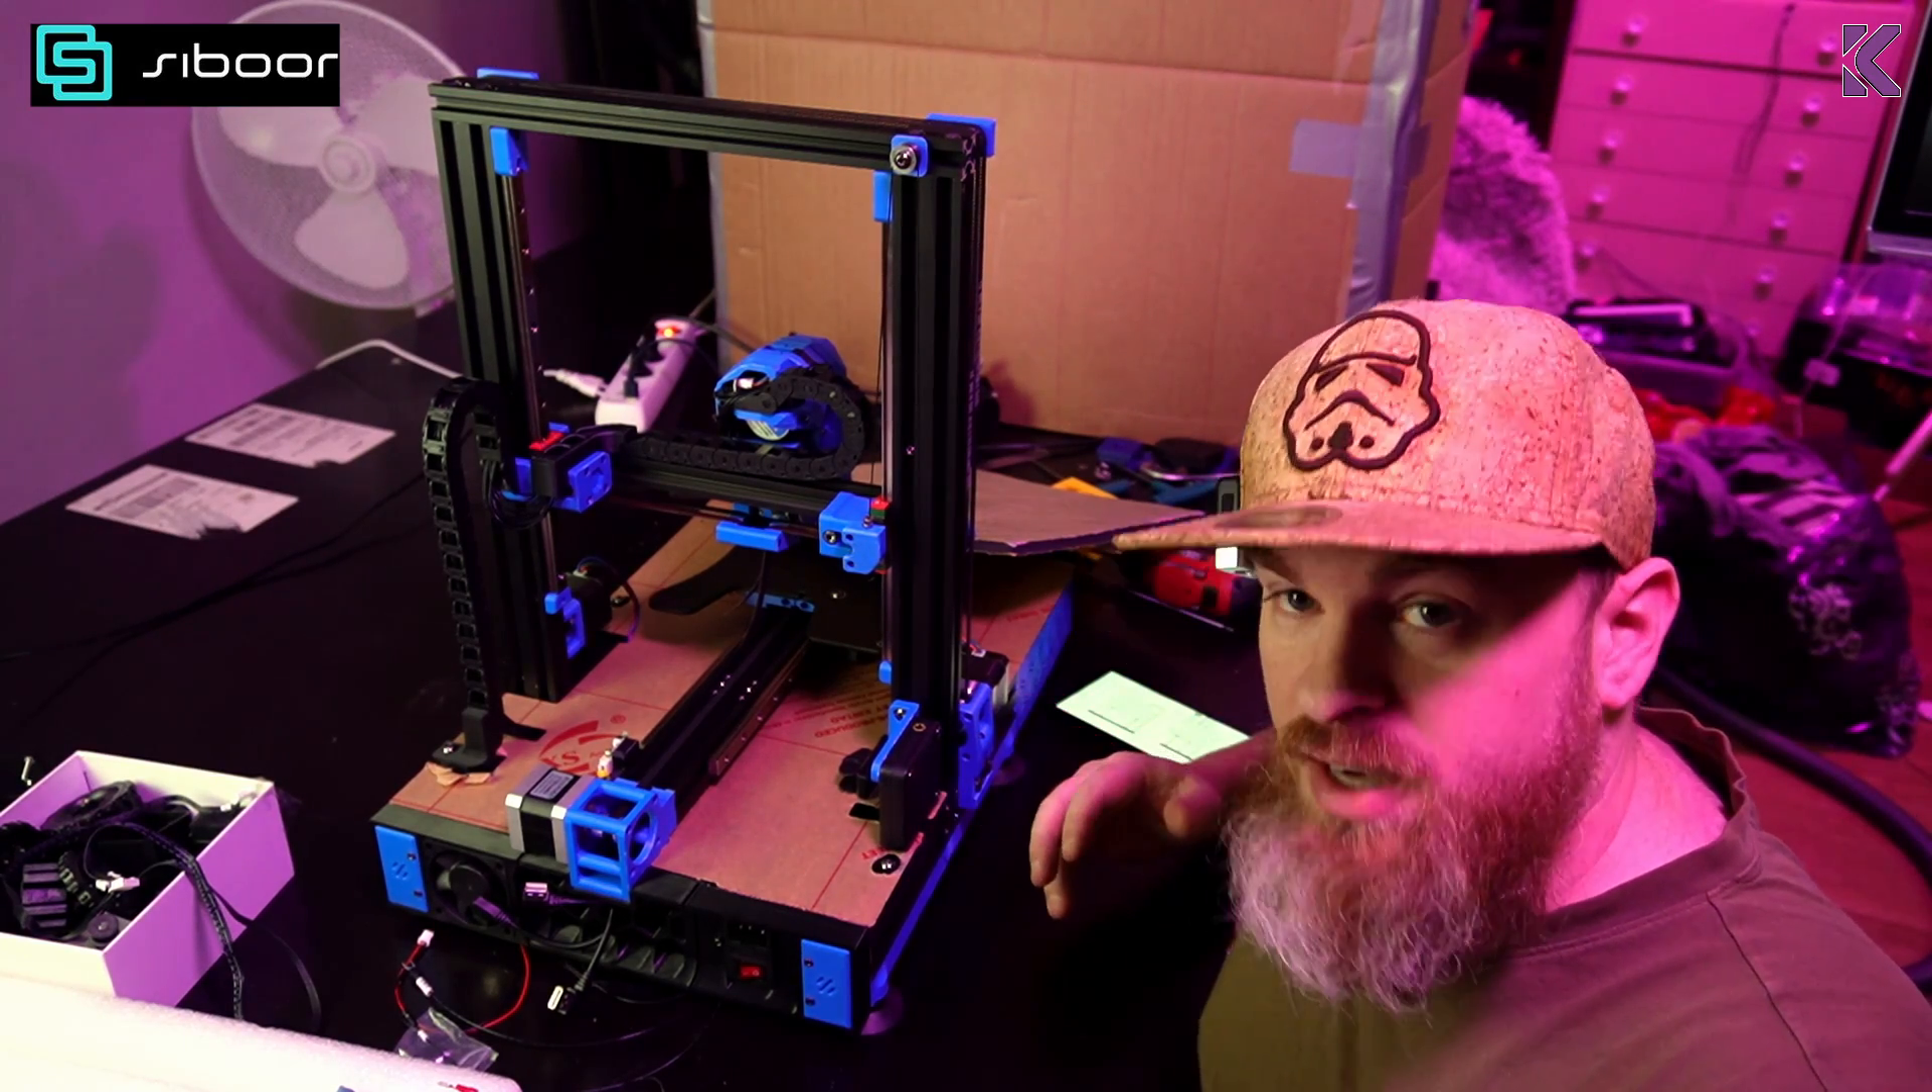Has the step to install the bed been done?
No.